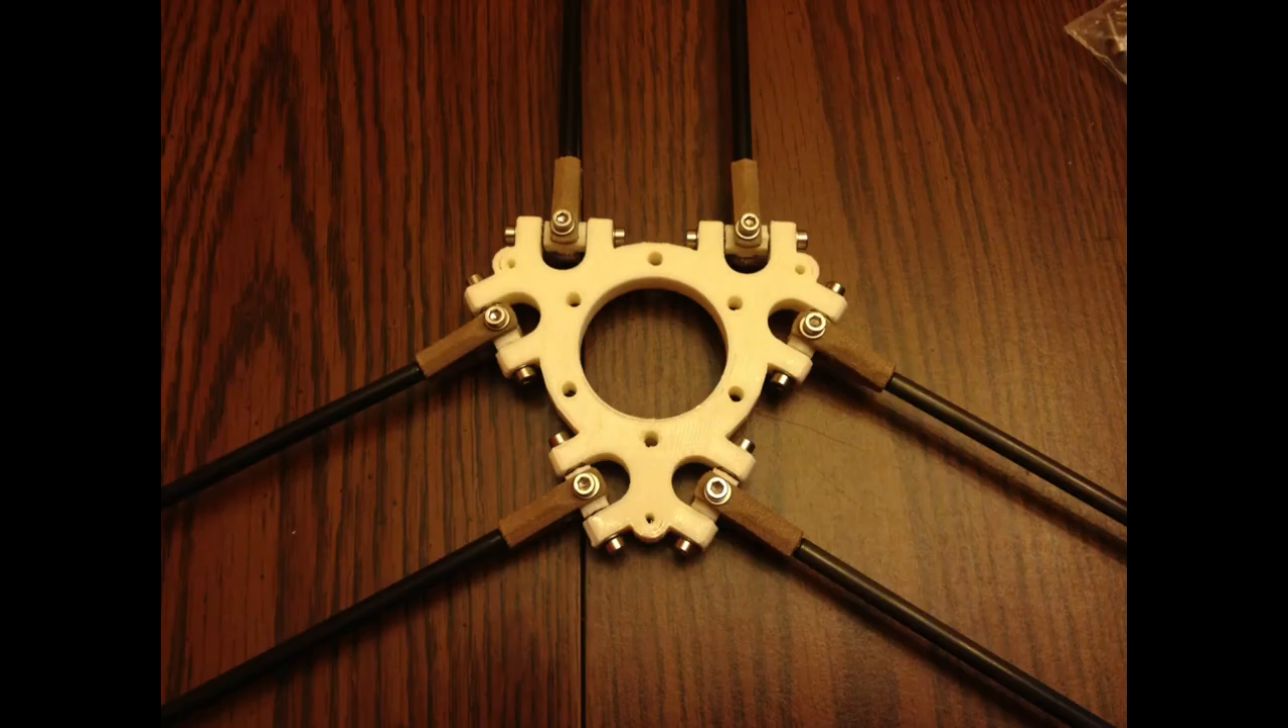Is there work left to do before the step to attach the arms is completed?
No.